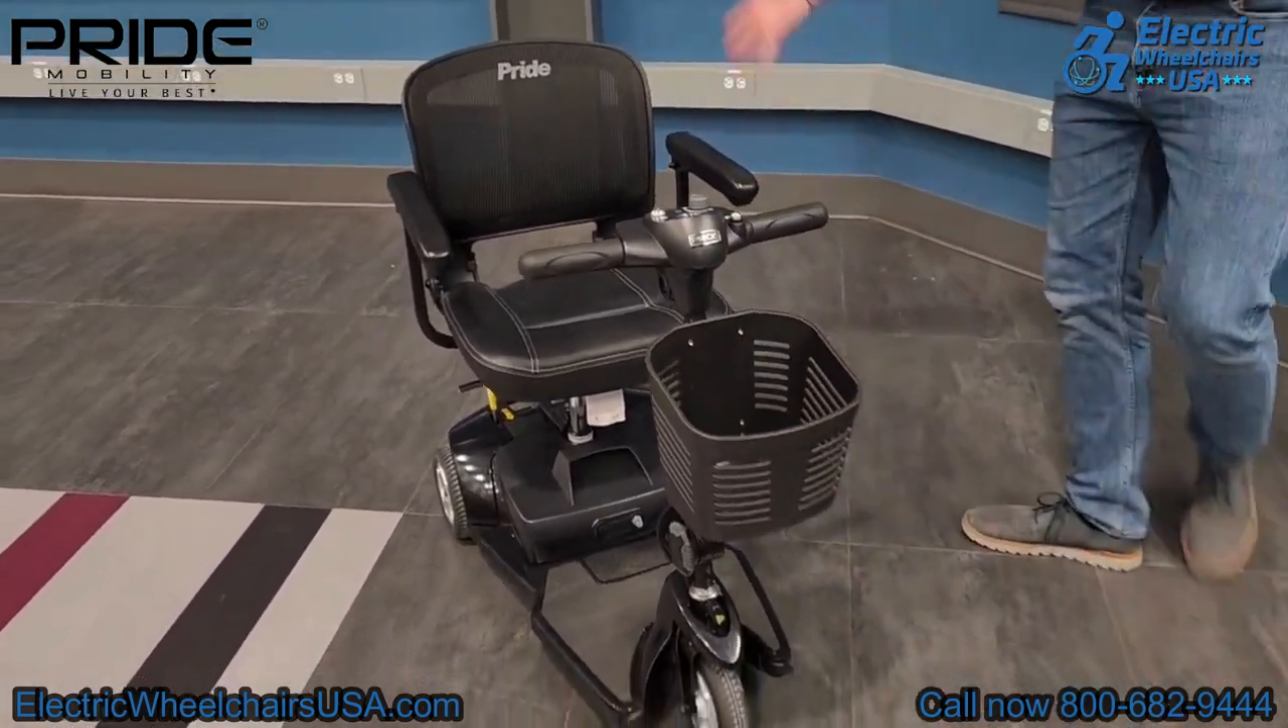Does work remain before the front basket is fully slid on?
No.